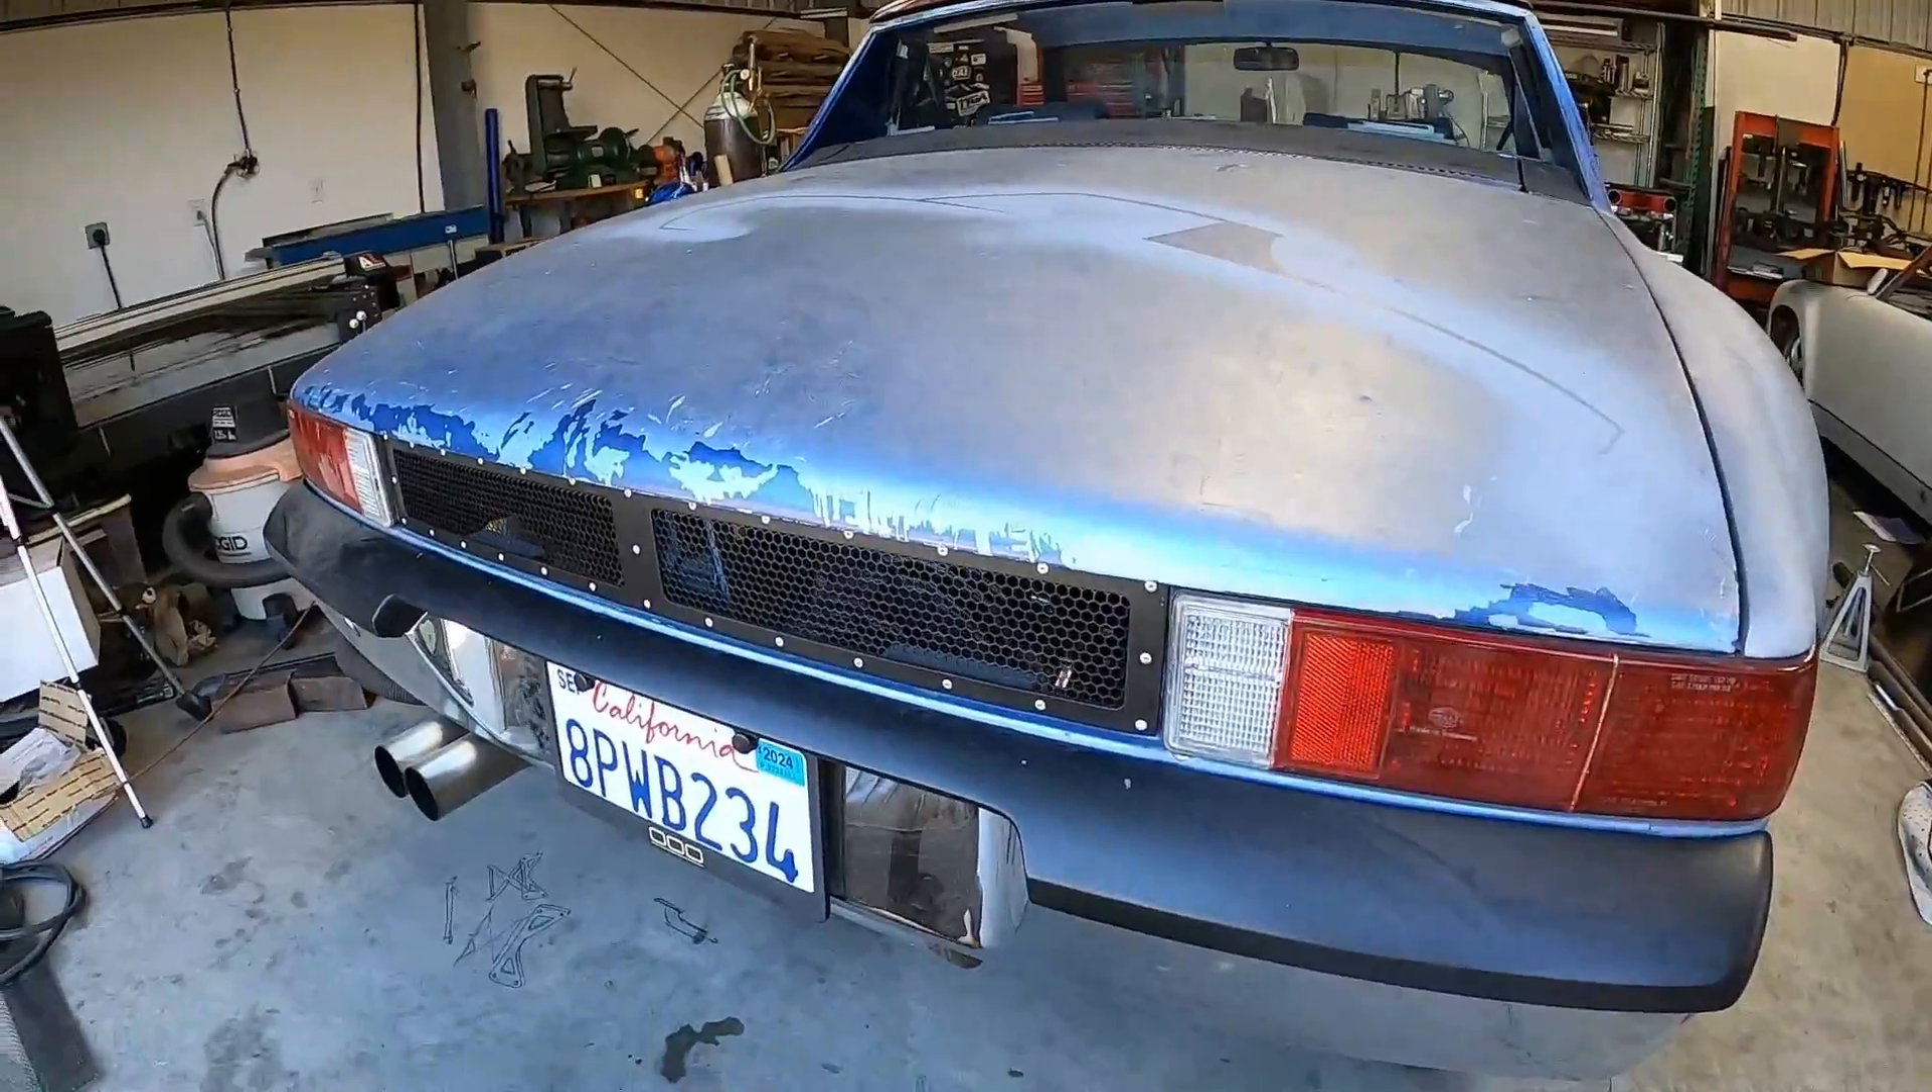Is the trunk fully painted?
No.